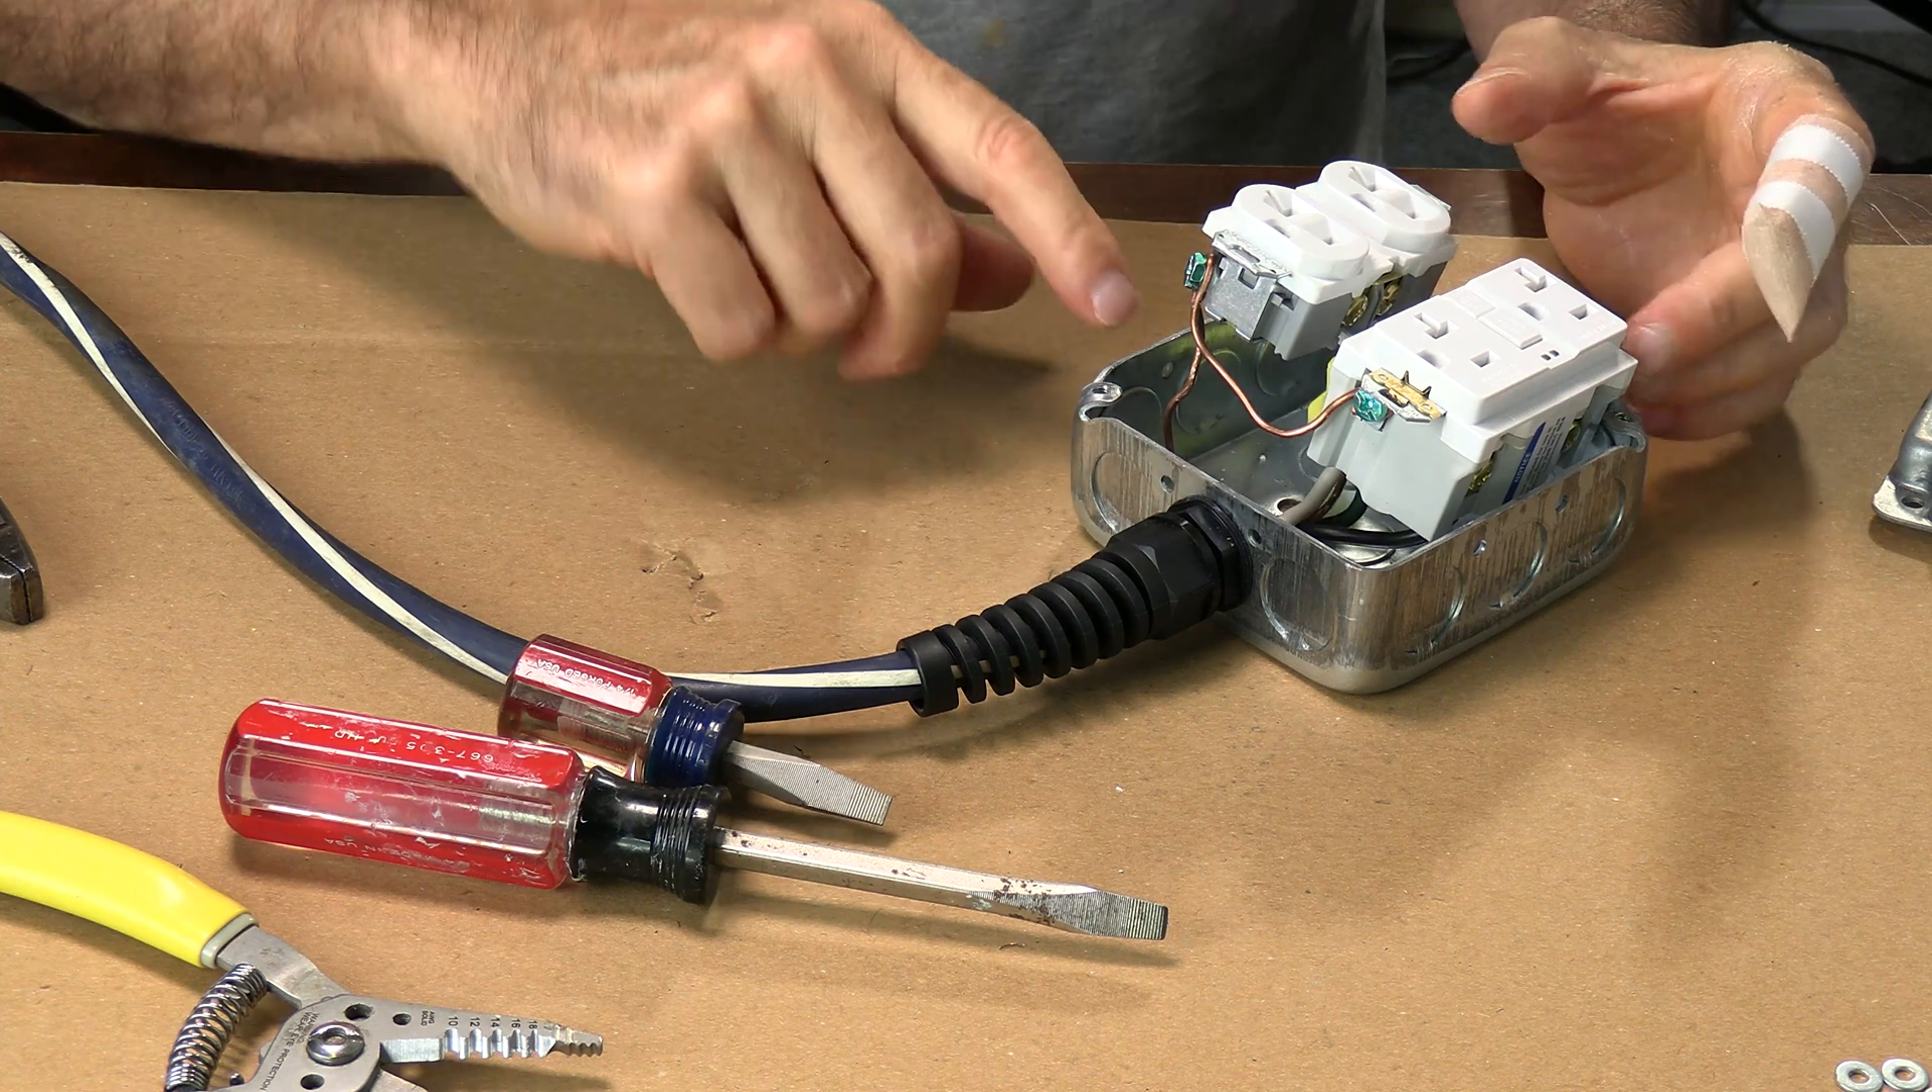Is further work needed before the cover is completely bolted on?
Yes.